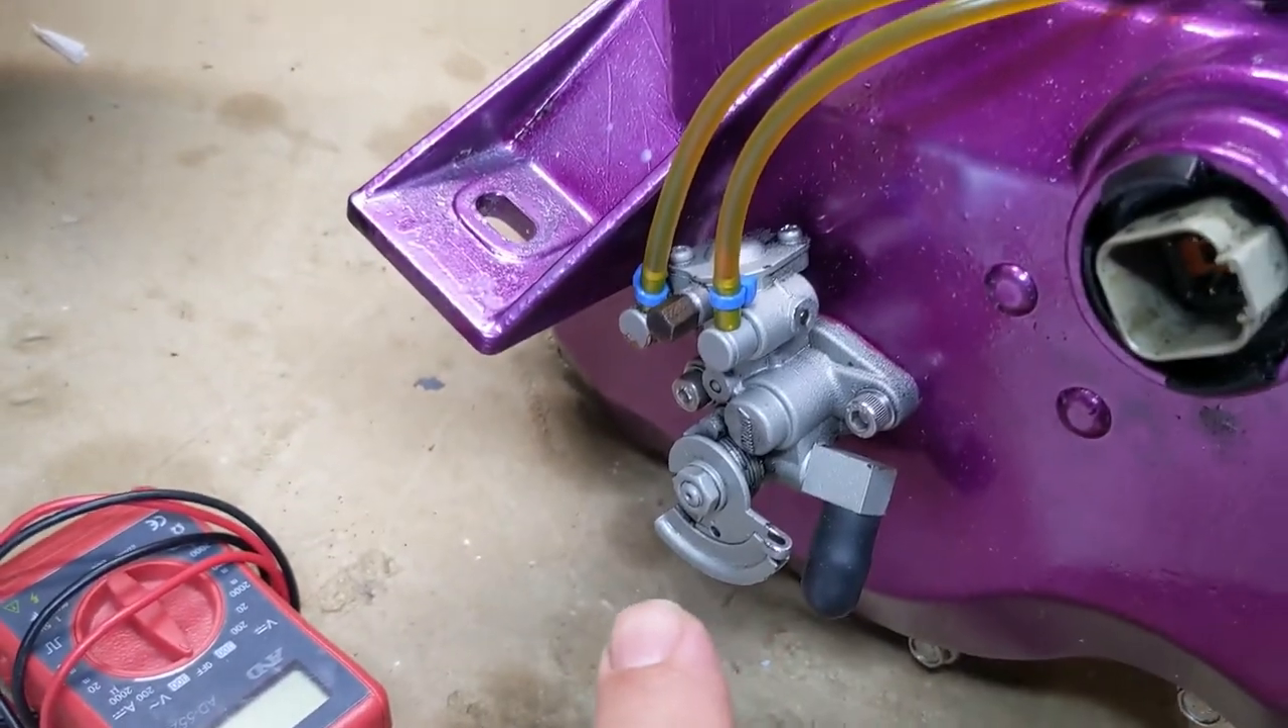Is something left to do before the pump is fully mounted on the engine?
No.